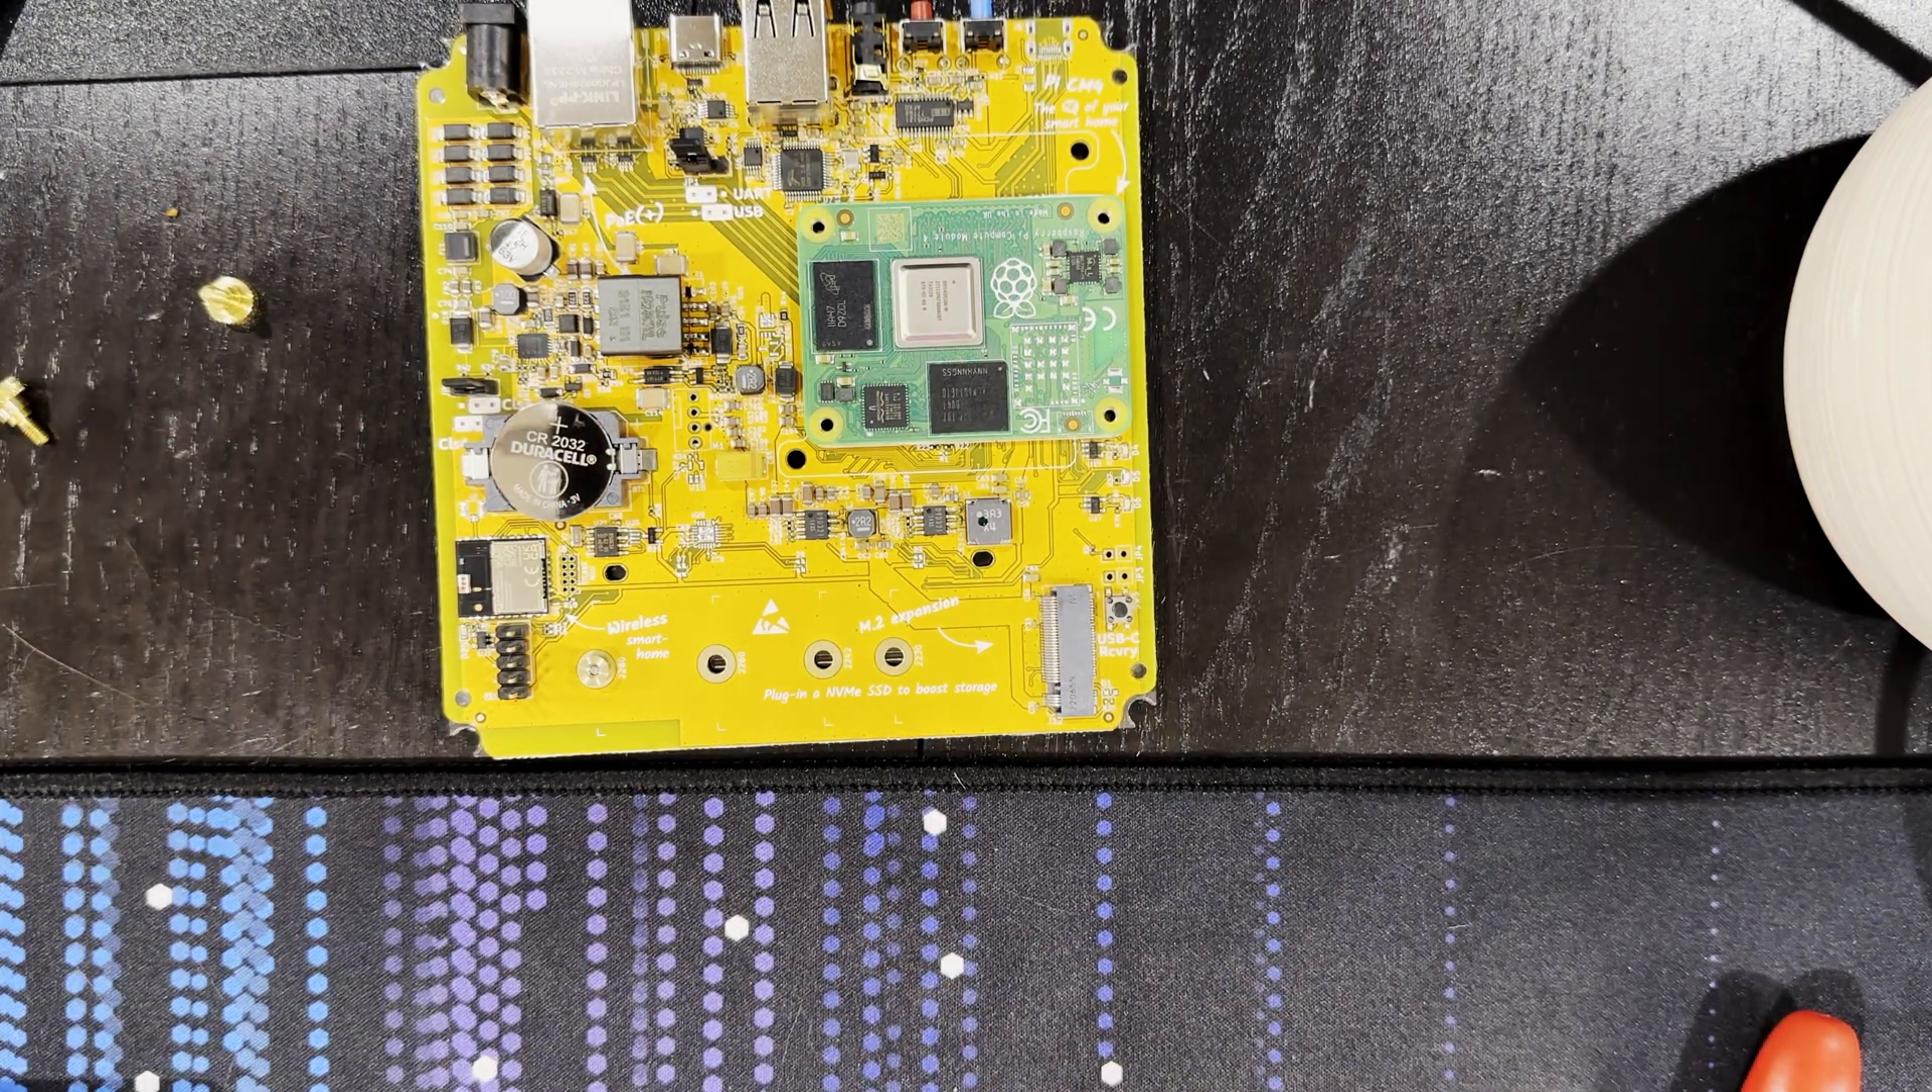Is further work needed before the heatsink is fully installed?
Yes.